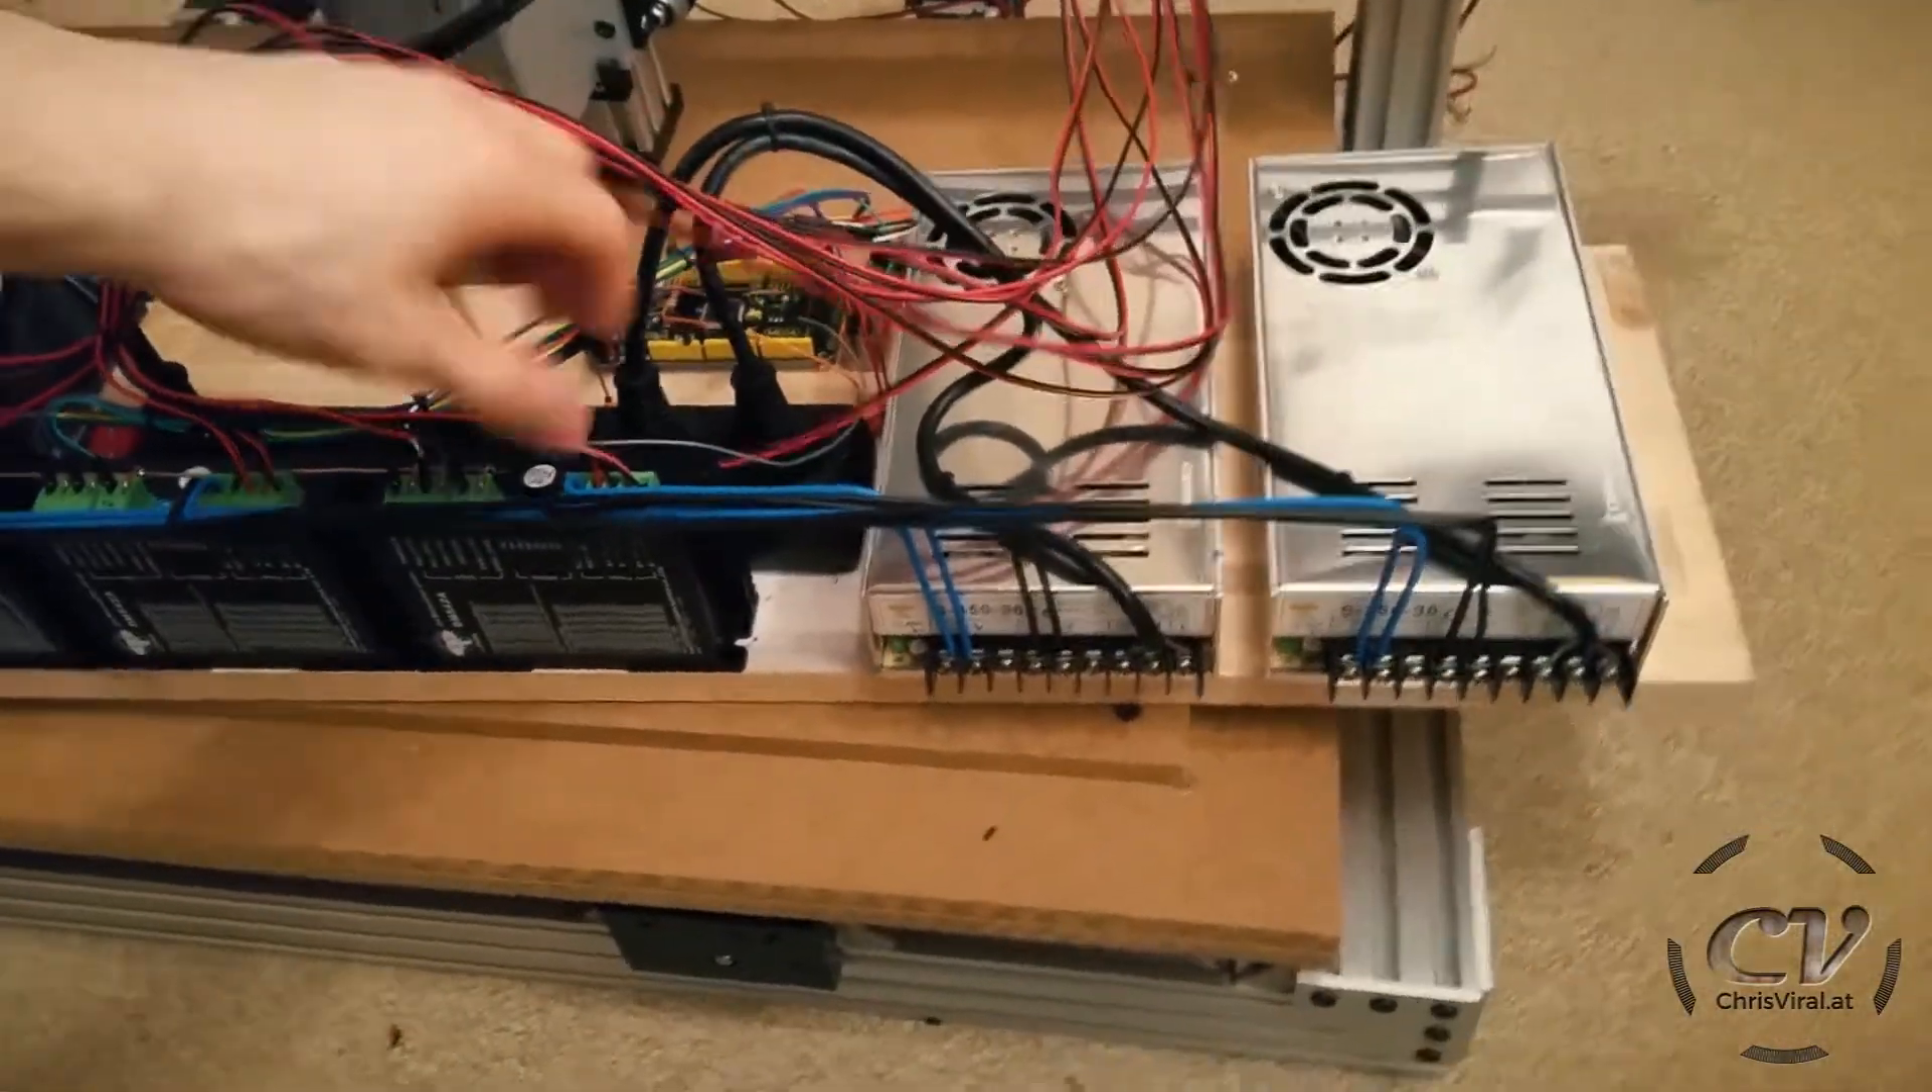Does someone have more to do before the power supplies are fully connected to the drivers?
No.